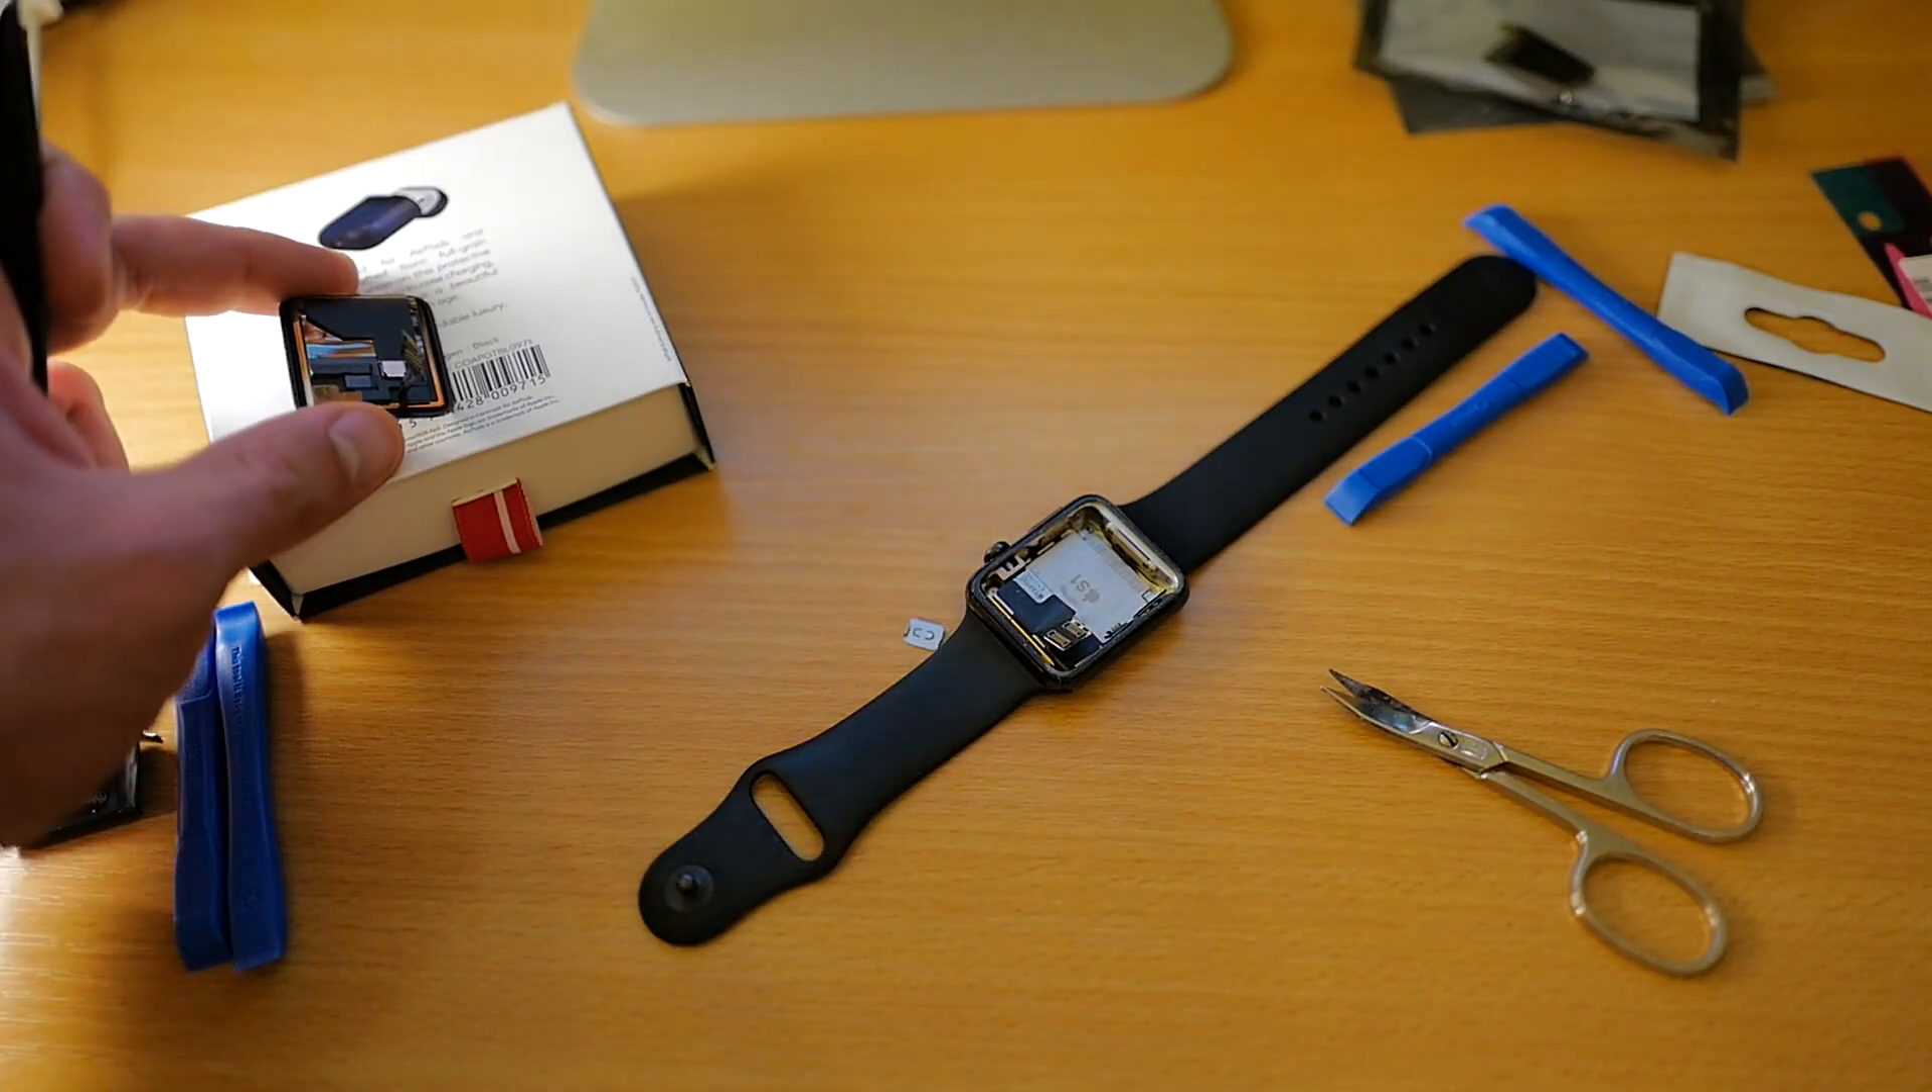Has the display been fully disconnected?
Yes.